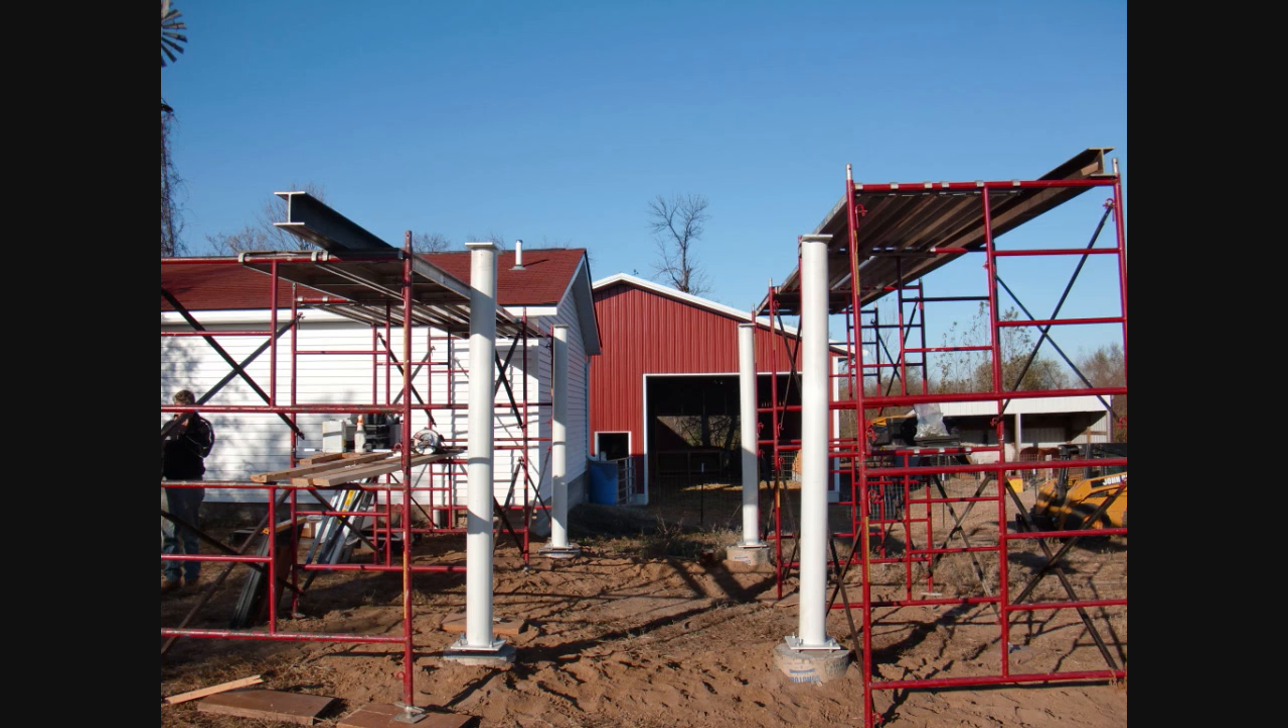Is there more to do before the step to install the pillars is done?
No.